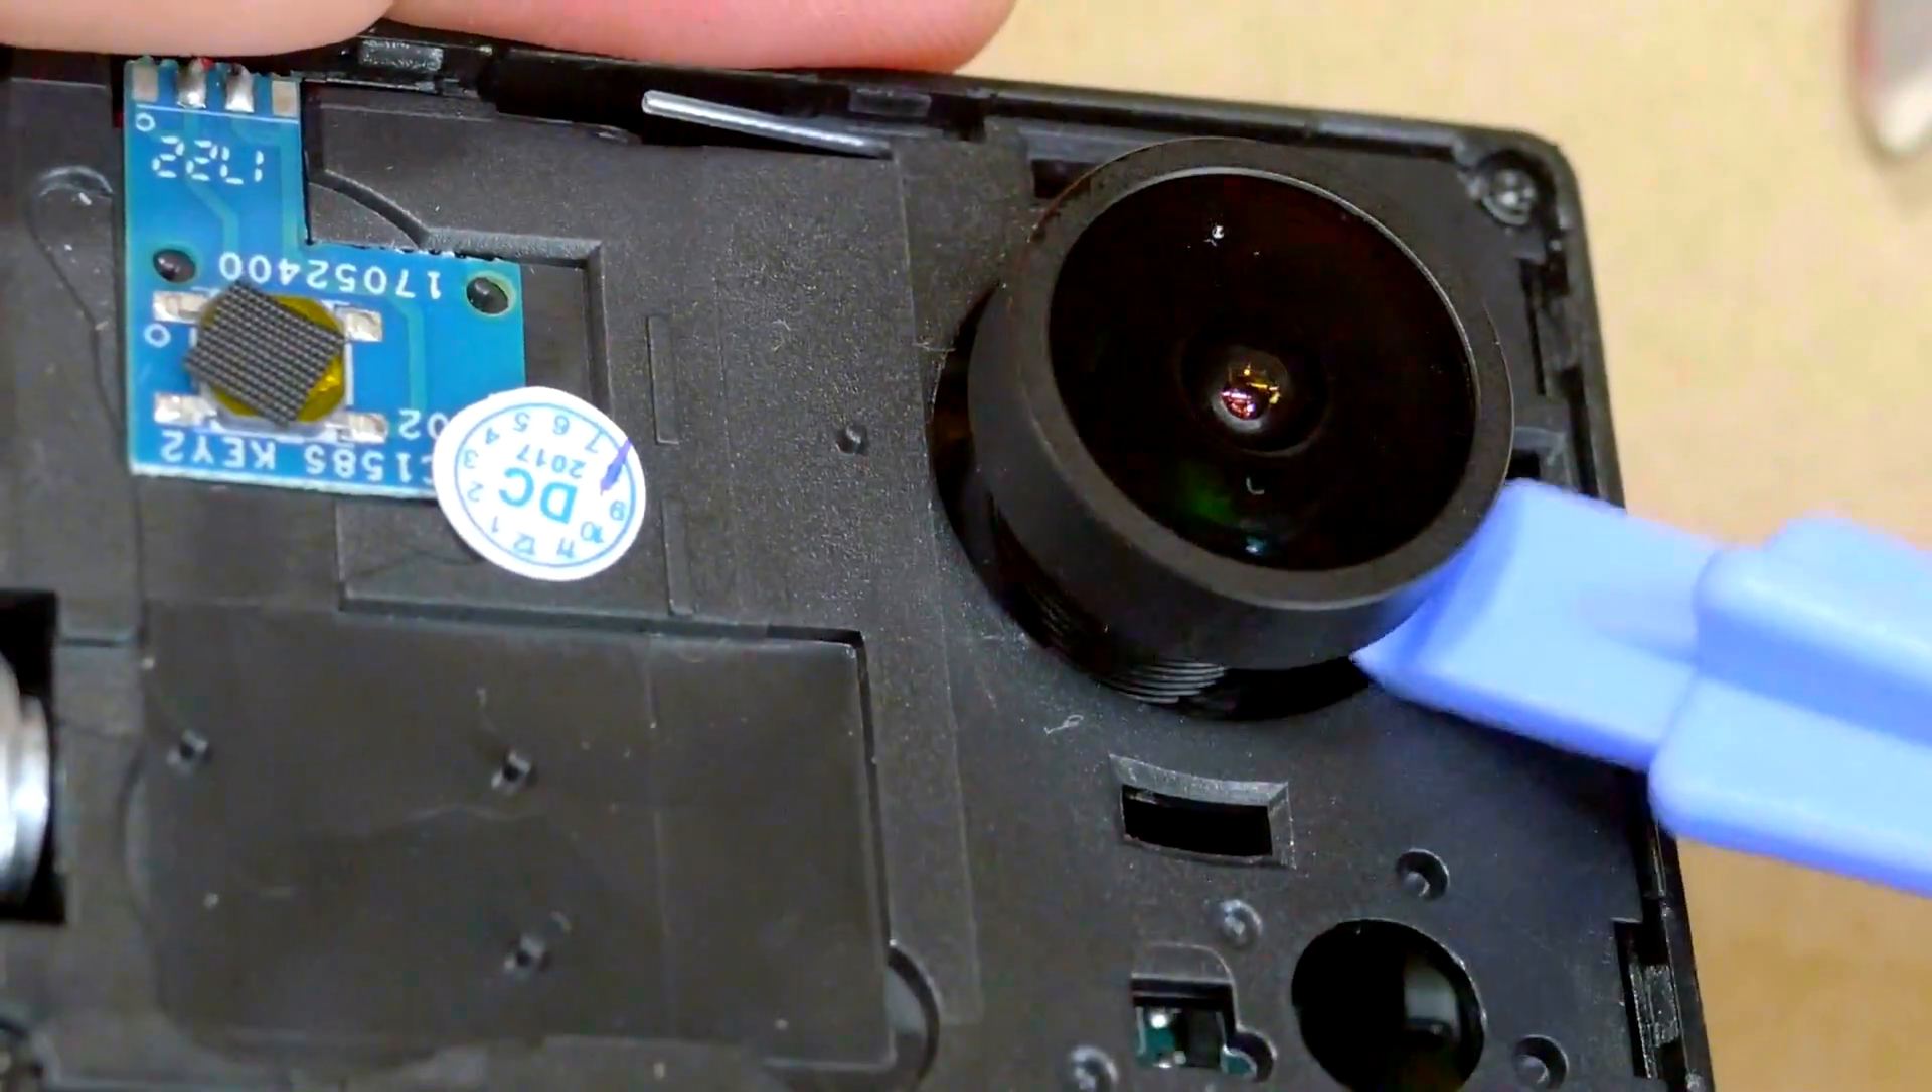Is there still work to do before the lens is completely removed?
Yes.